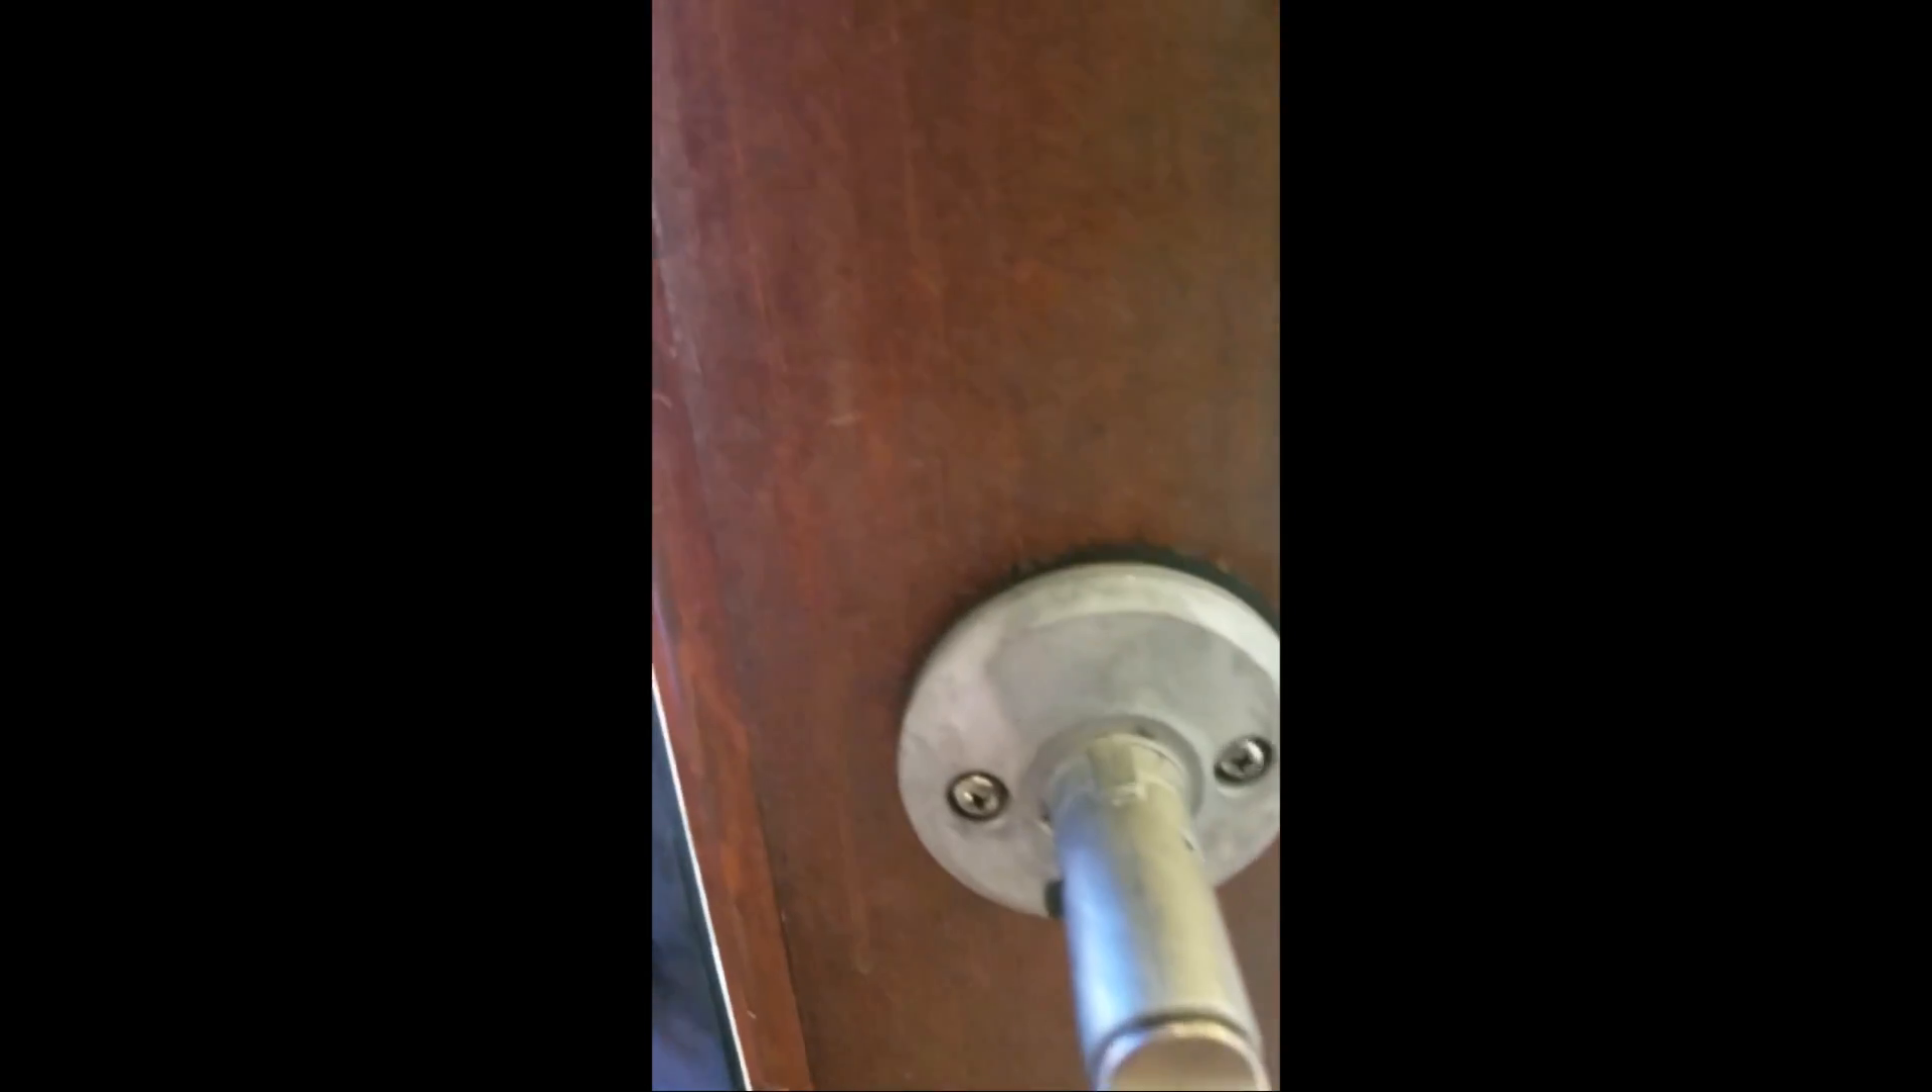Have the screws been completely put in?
Yes.